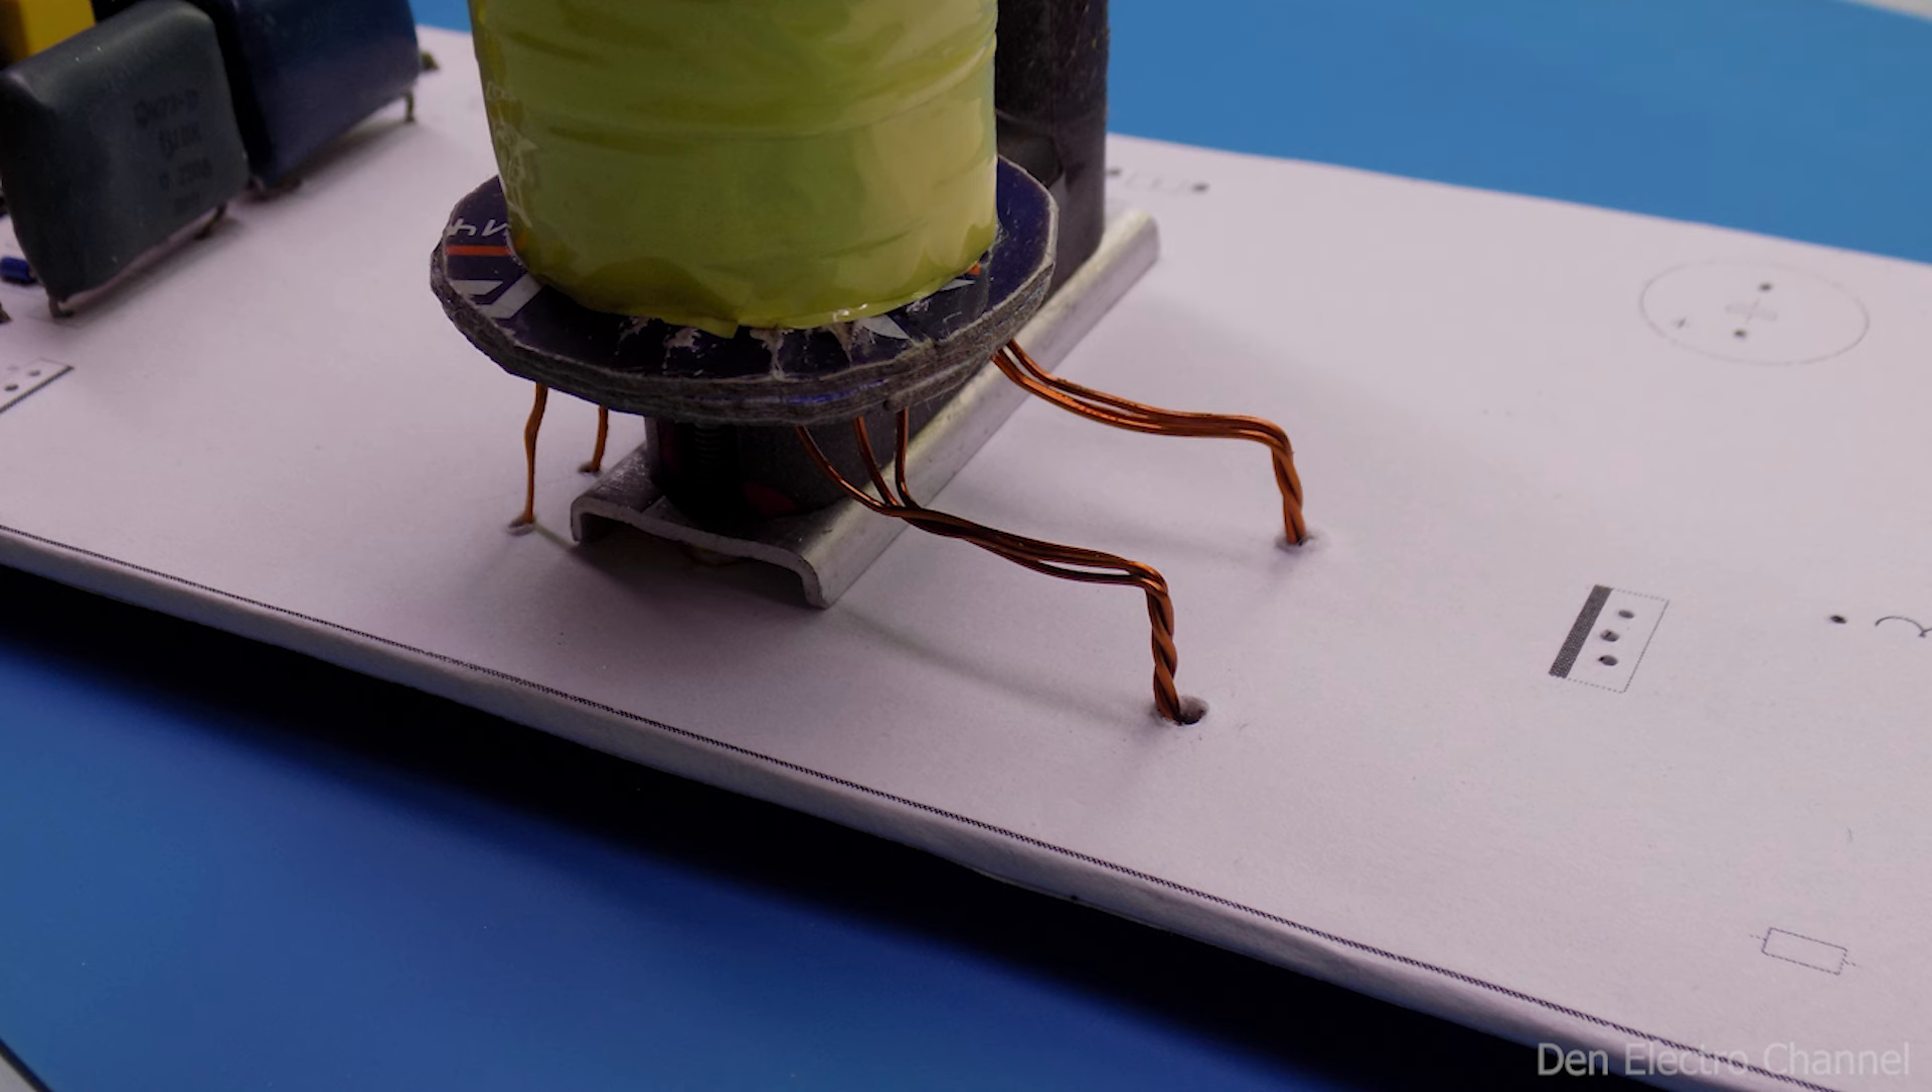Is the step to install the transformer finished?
Yes.